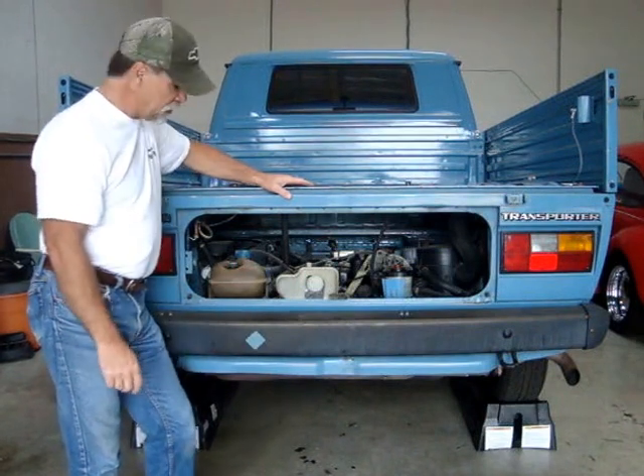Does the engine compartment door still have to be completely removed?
No.